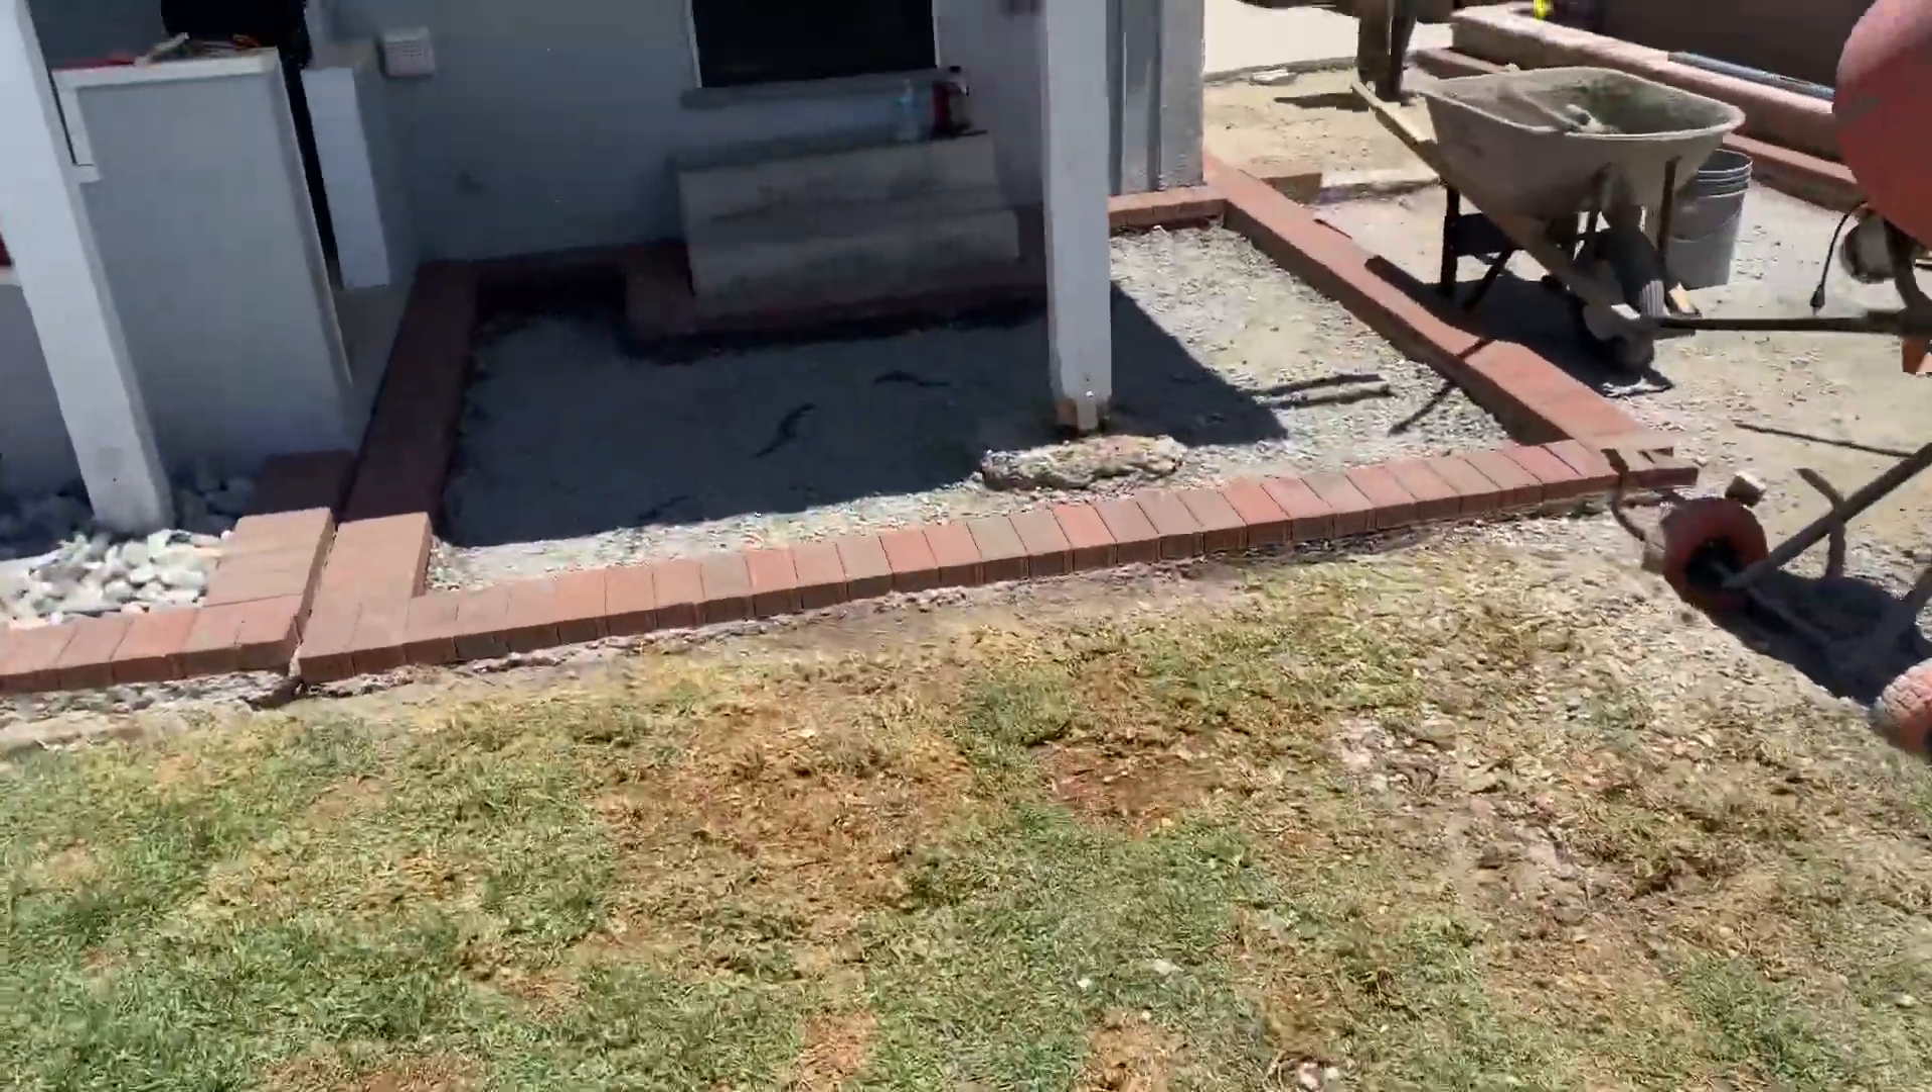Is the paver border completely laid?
Yes.